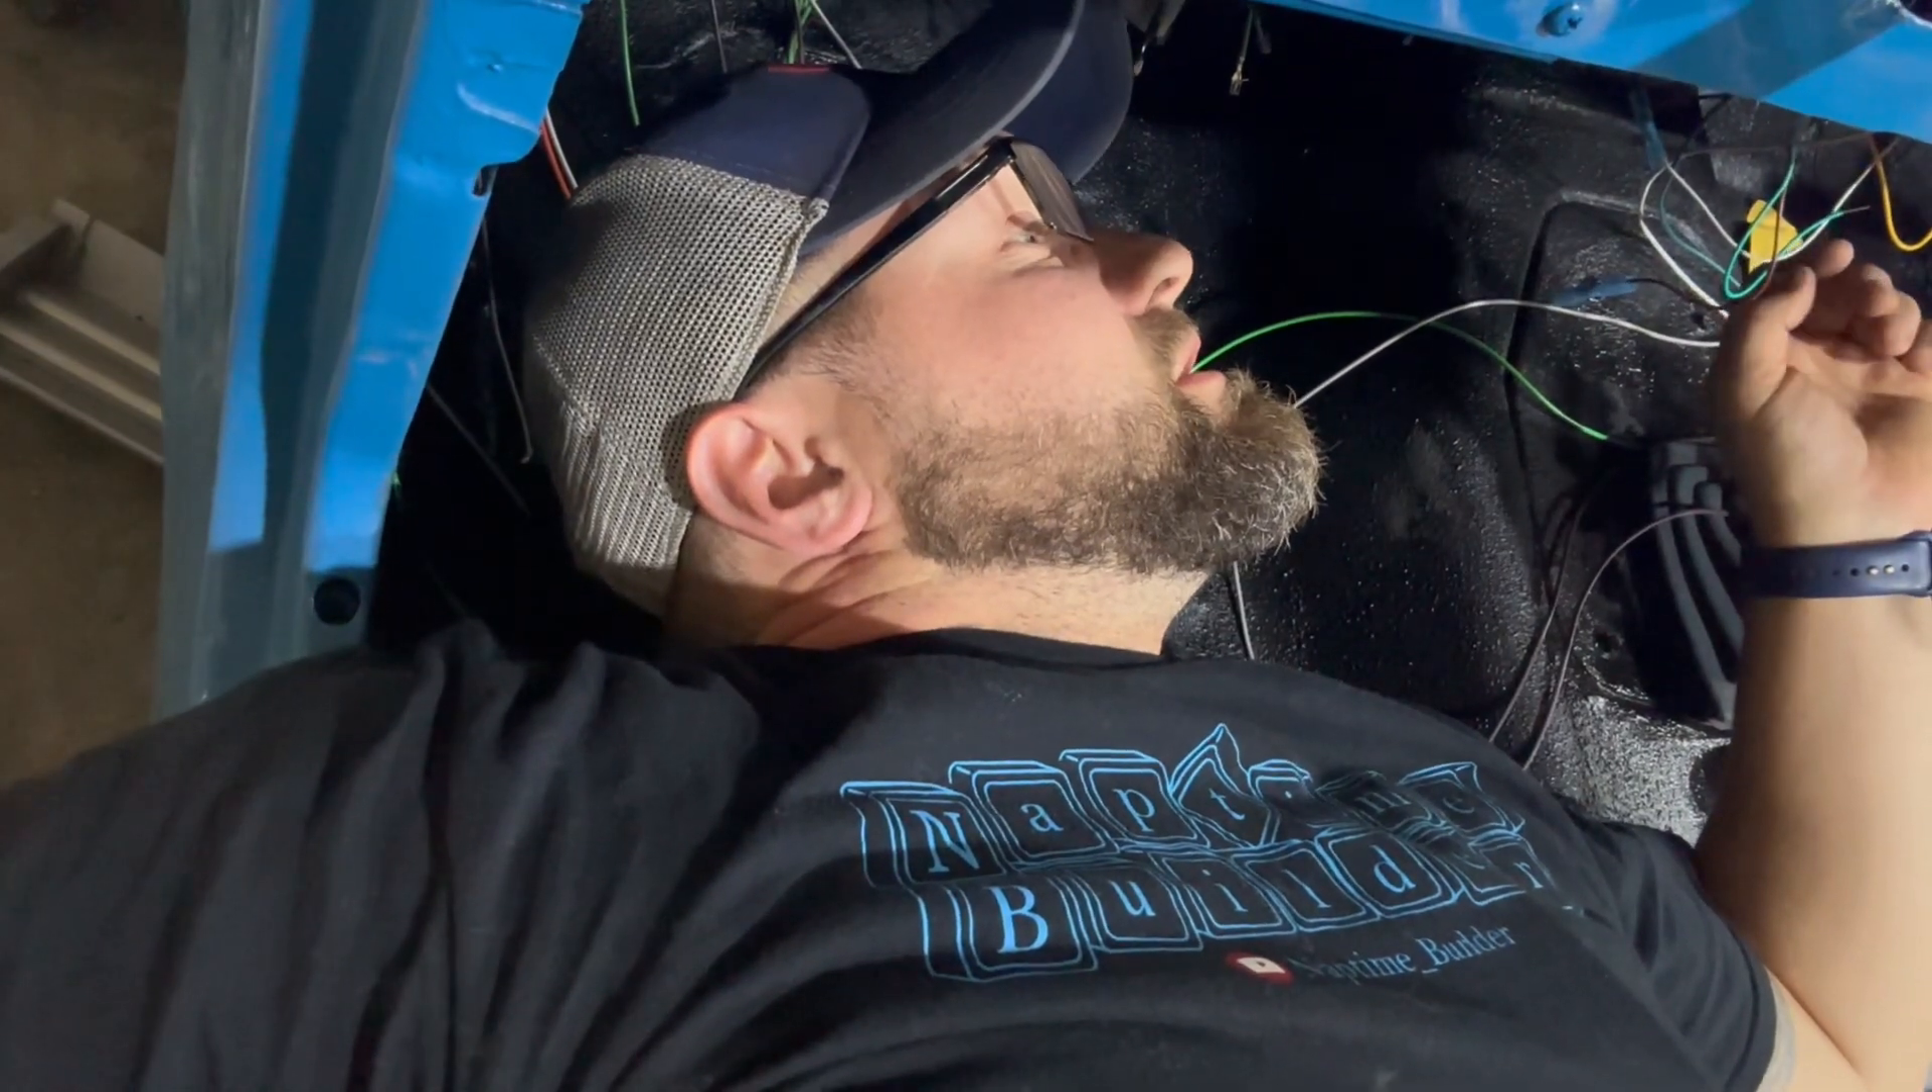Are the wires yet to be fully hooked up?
Yes.